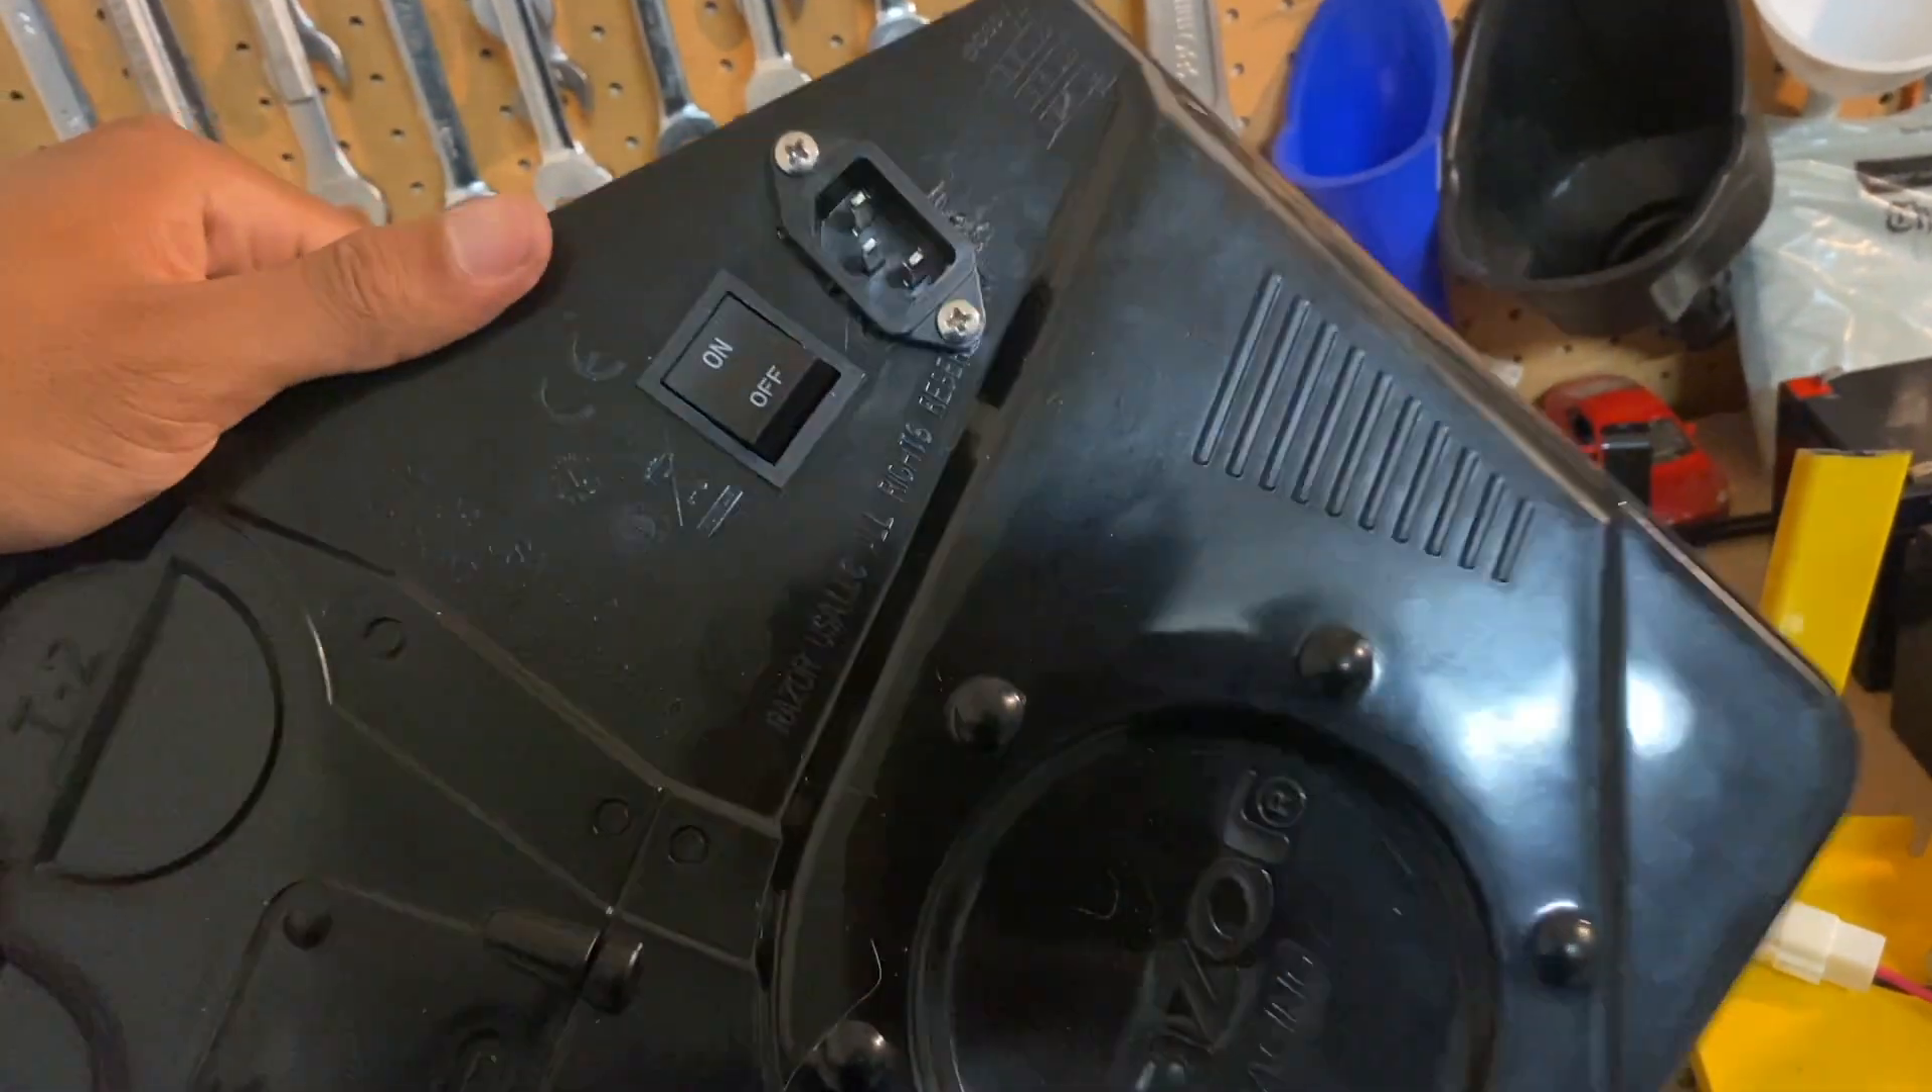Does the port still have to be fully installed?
No.